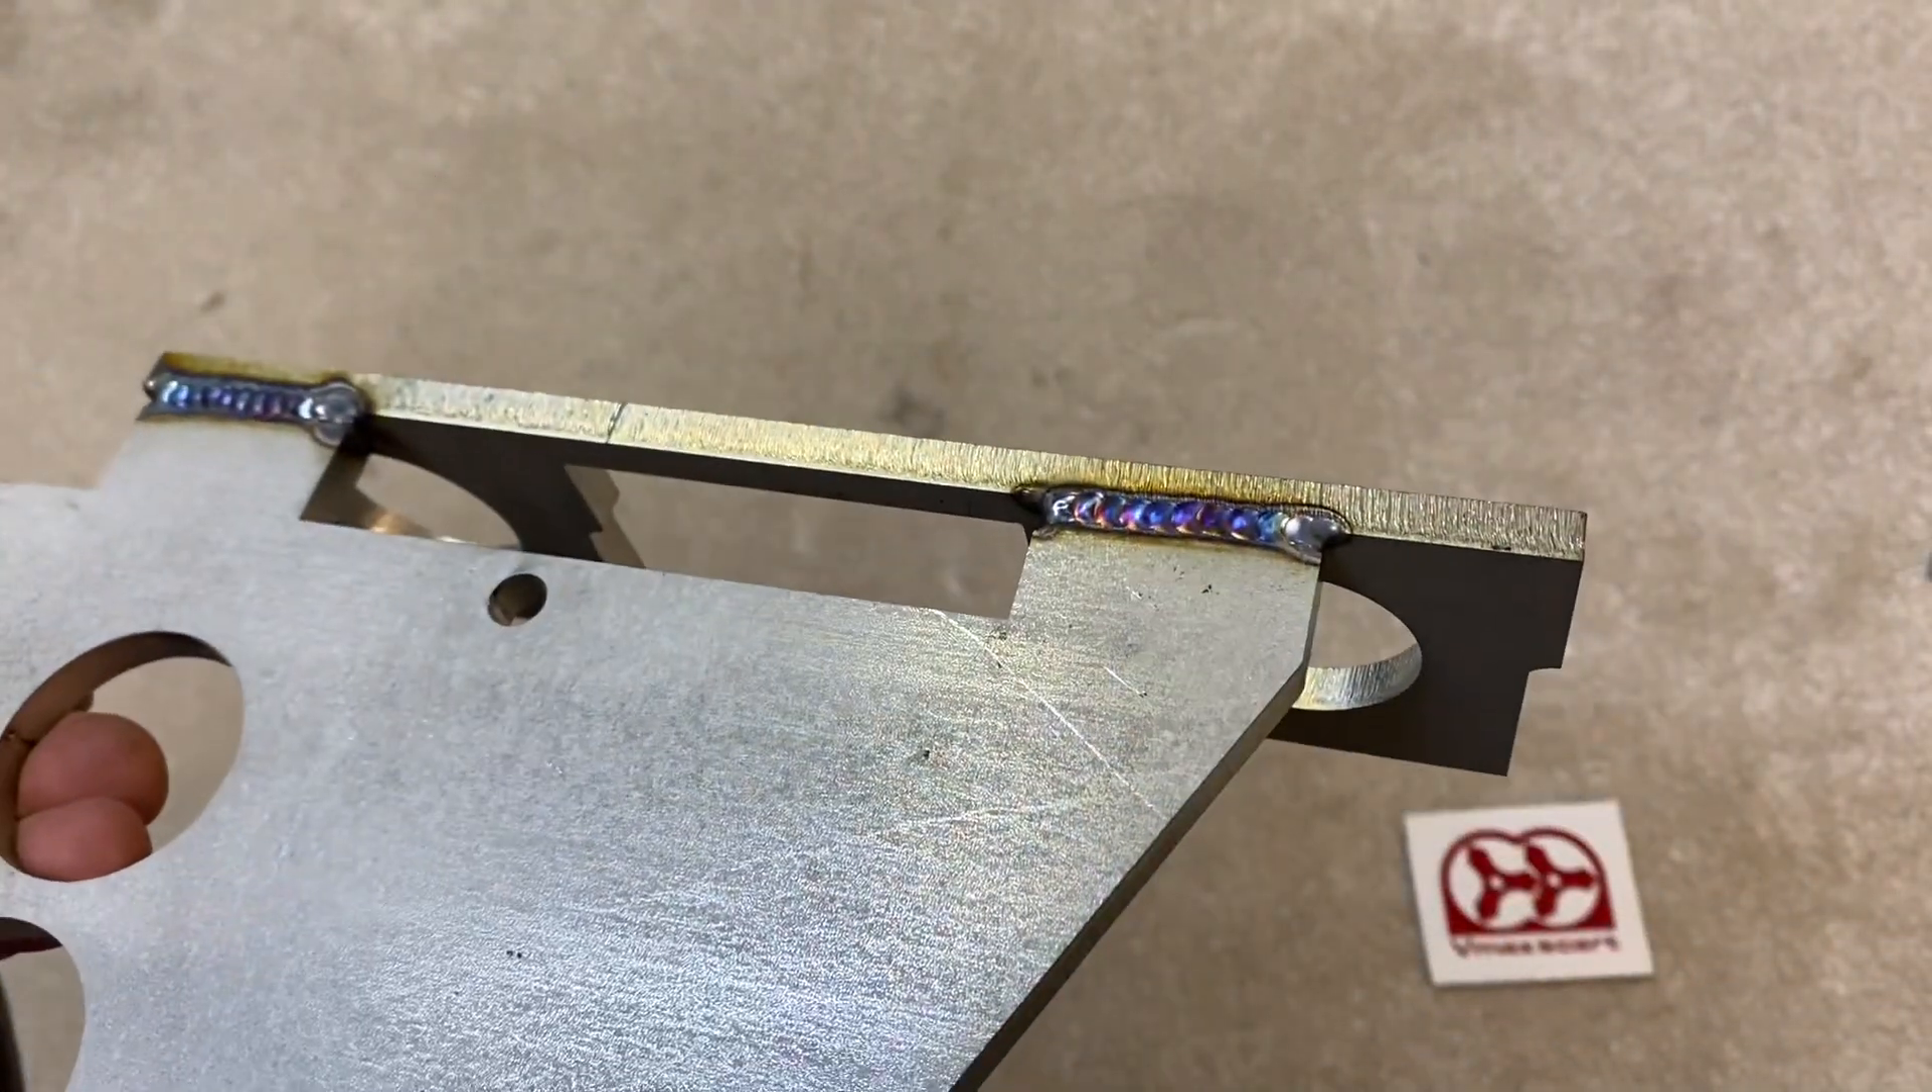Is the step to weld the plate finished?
Yes.